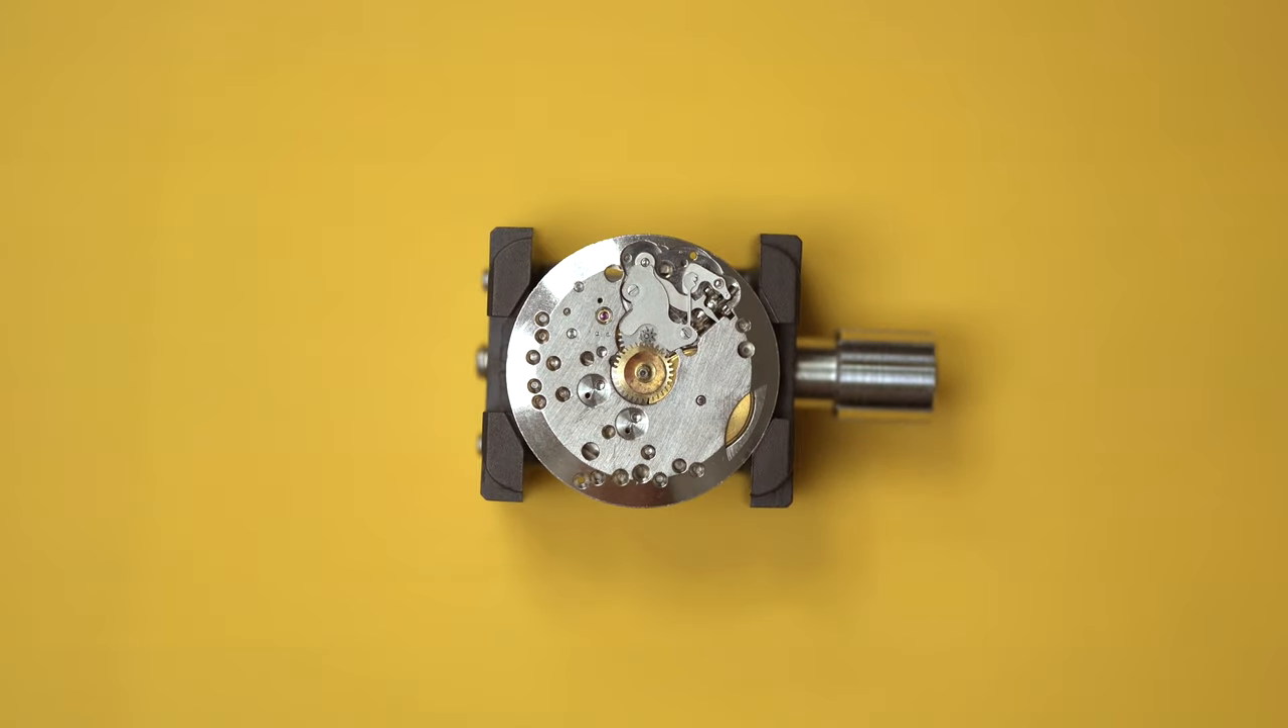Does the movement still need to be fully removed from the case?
No.